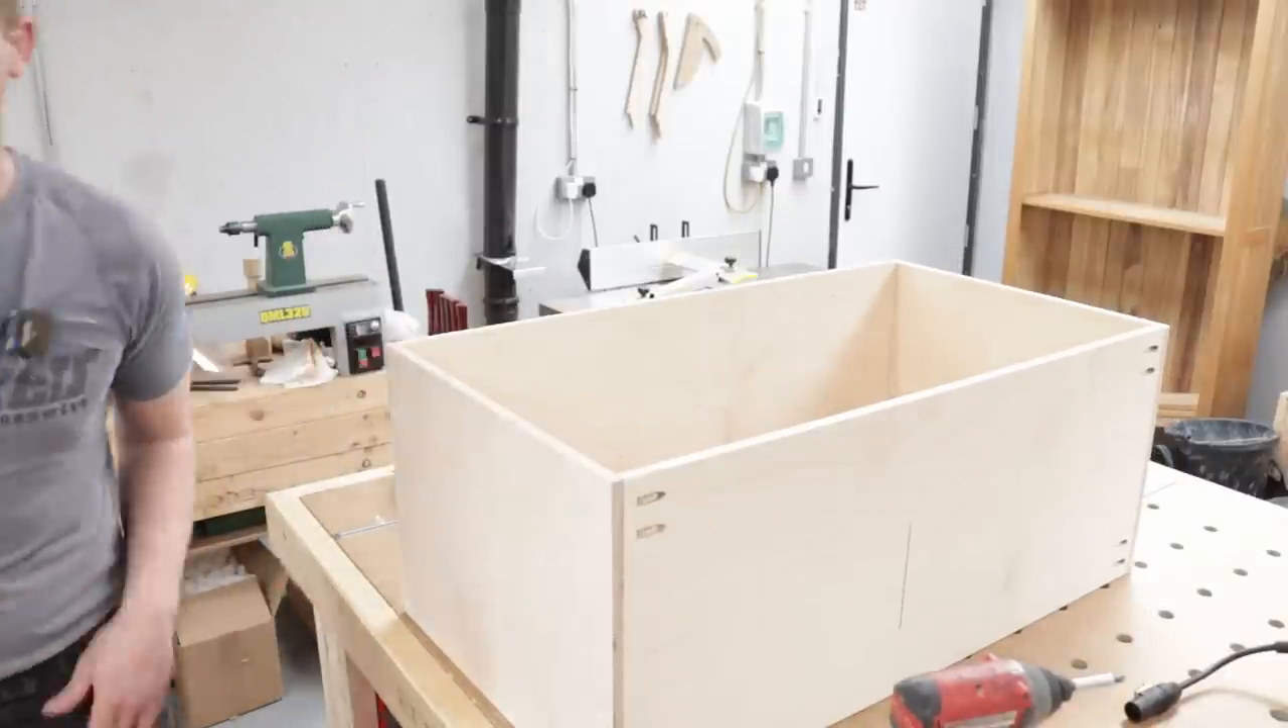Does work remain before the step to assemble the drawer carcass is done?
No.